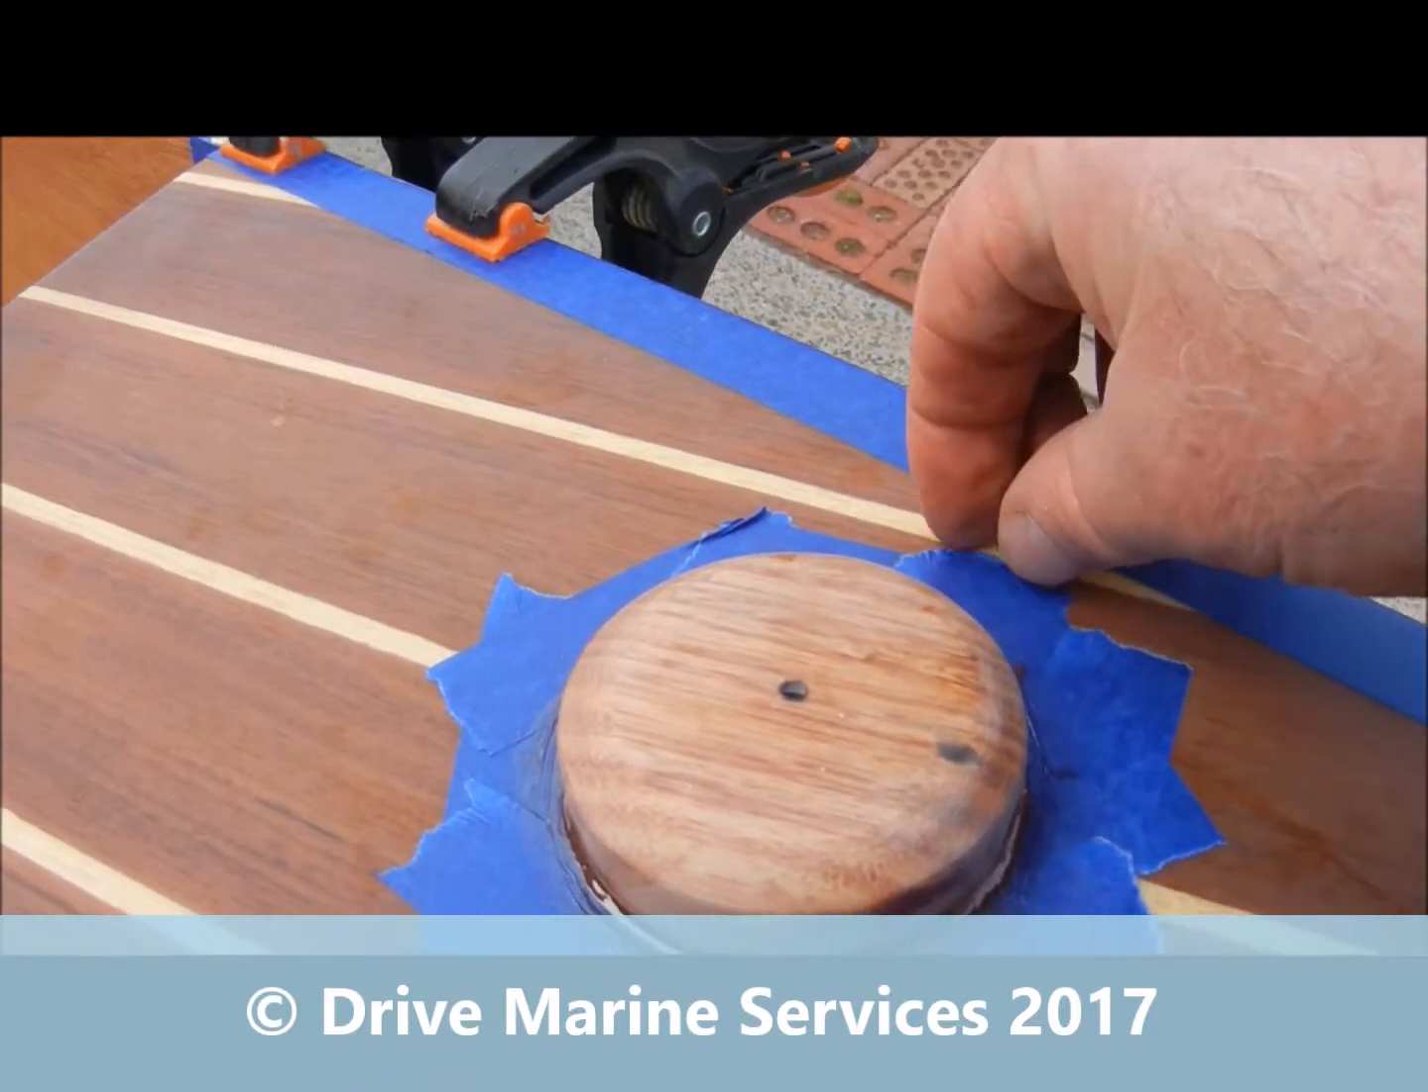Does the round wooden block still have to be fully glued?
No.